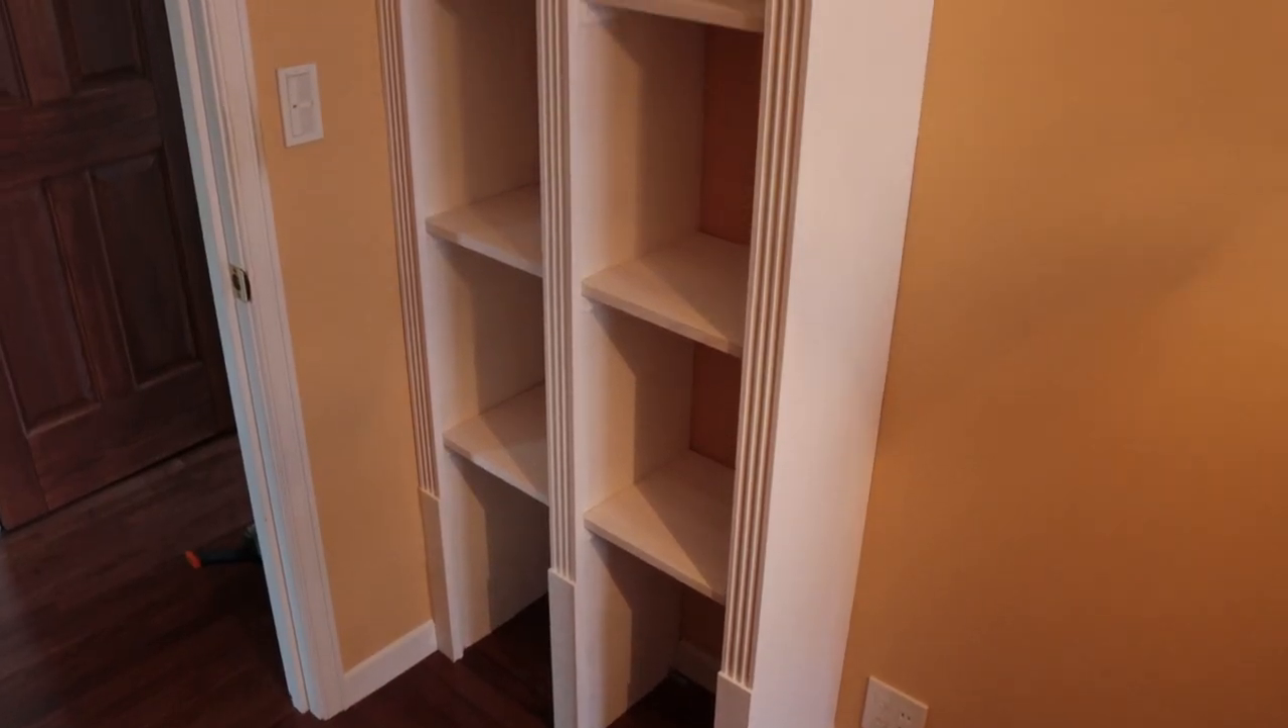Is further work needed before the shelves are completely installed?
No.